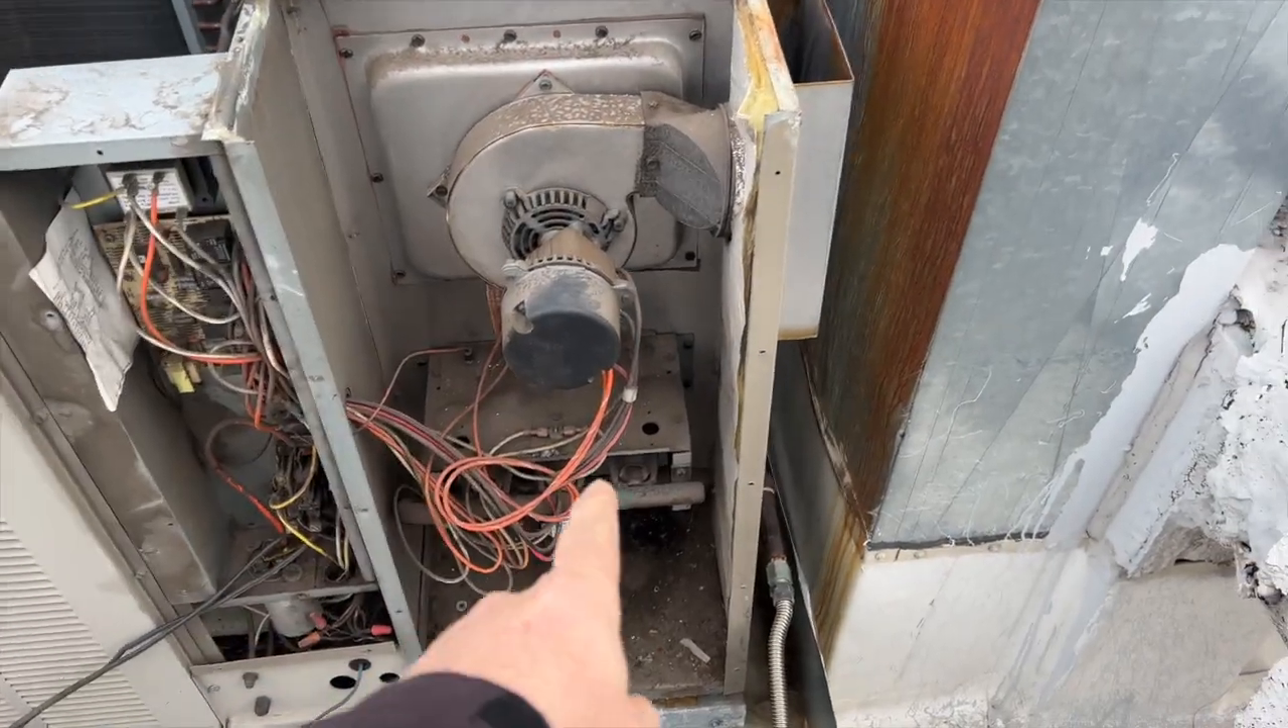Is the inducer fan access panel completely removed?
Yes.